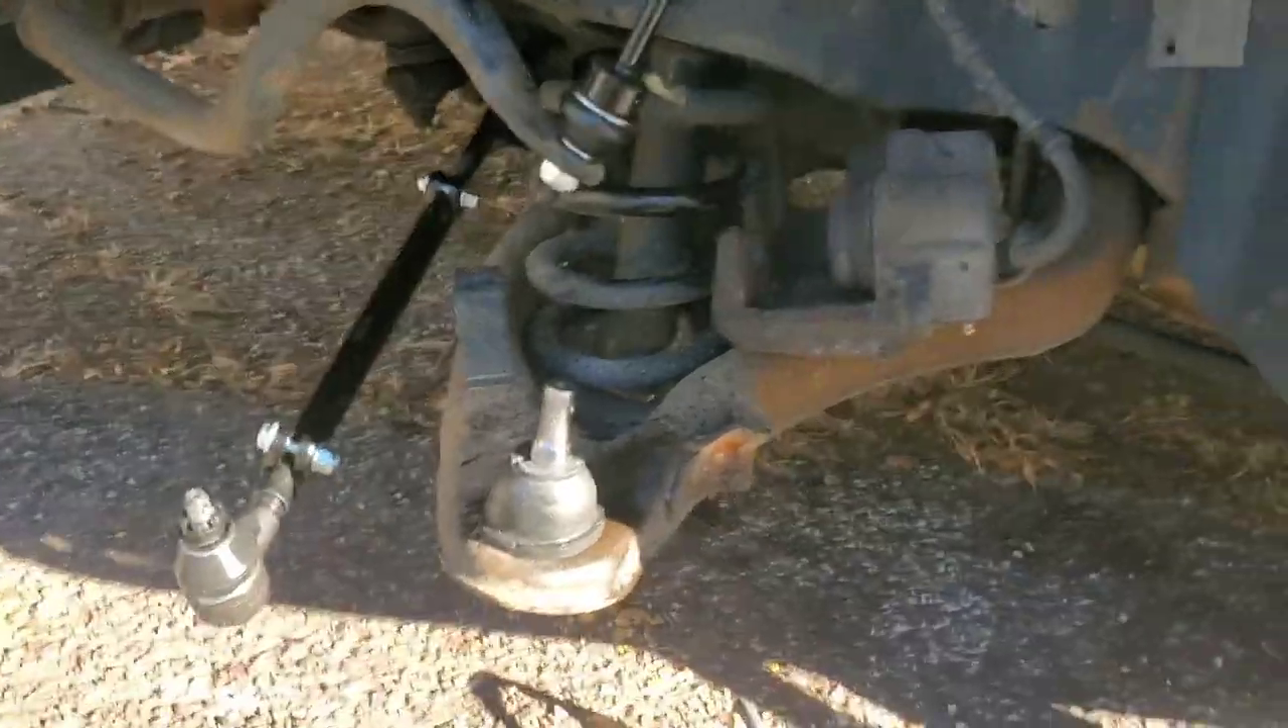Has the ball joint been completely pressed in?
Yes.